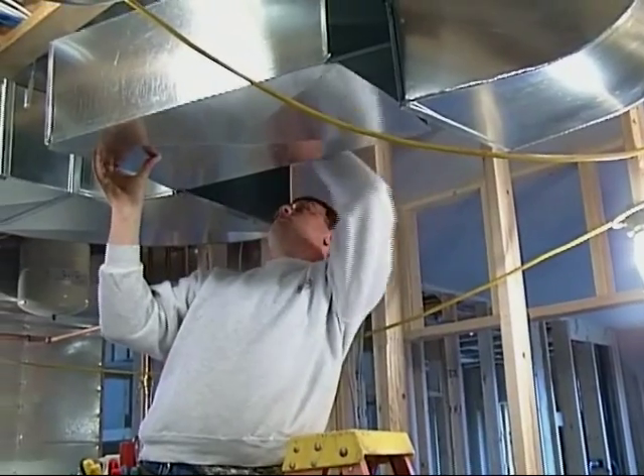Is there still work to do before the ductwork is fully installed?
Yes.